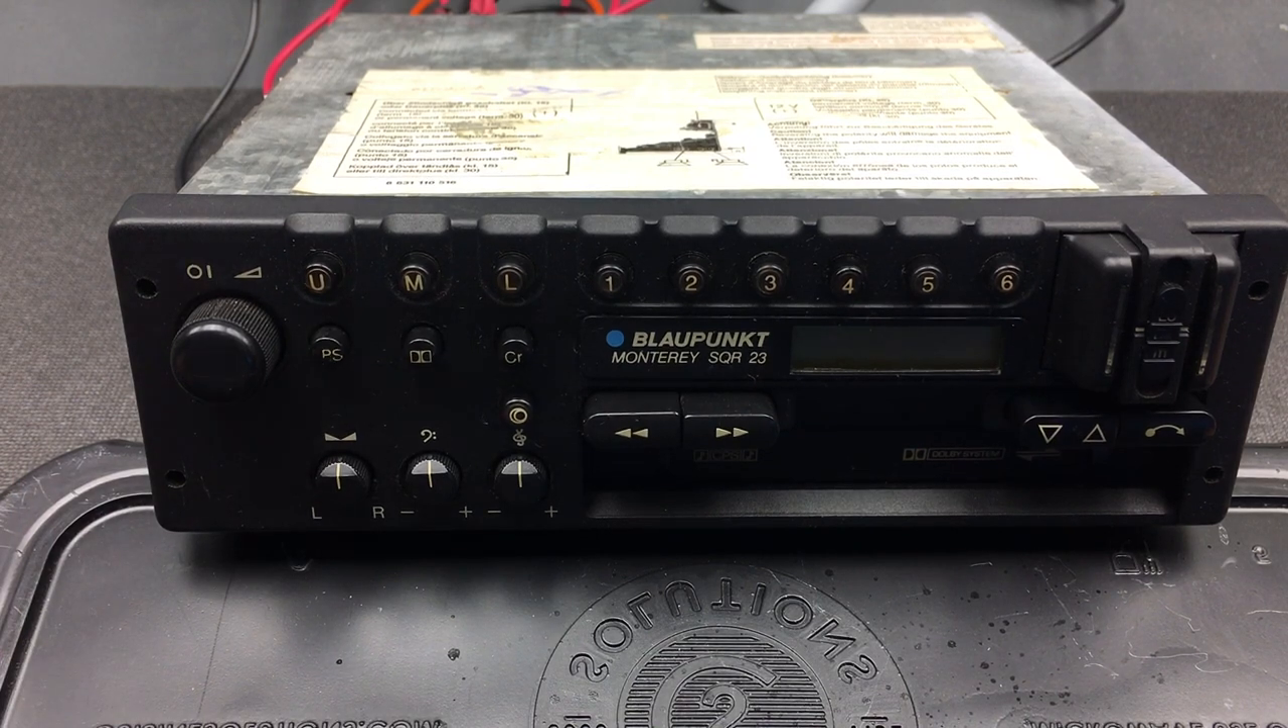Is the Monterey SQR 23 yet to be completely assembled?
No.